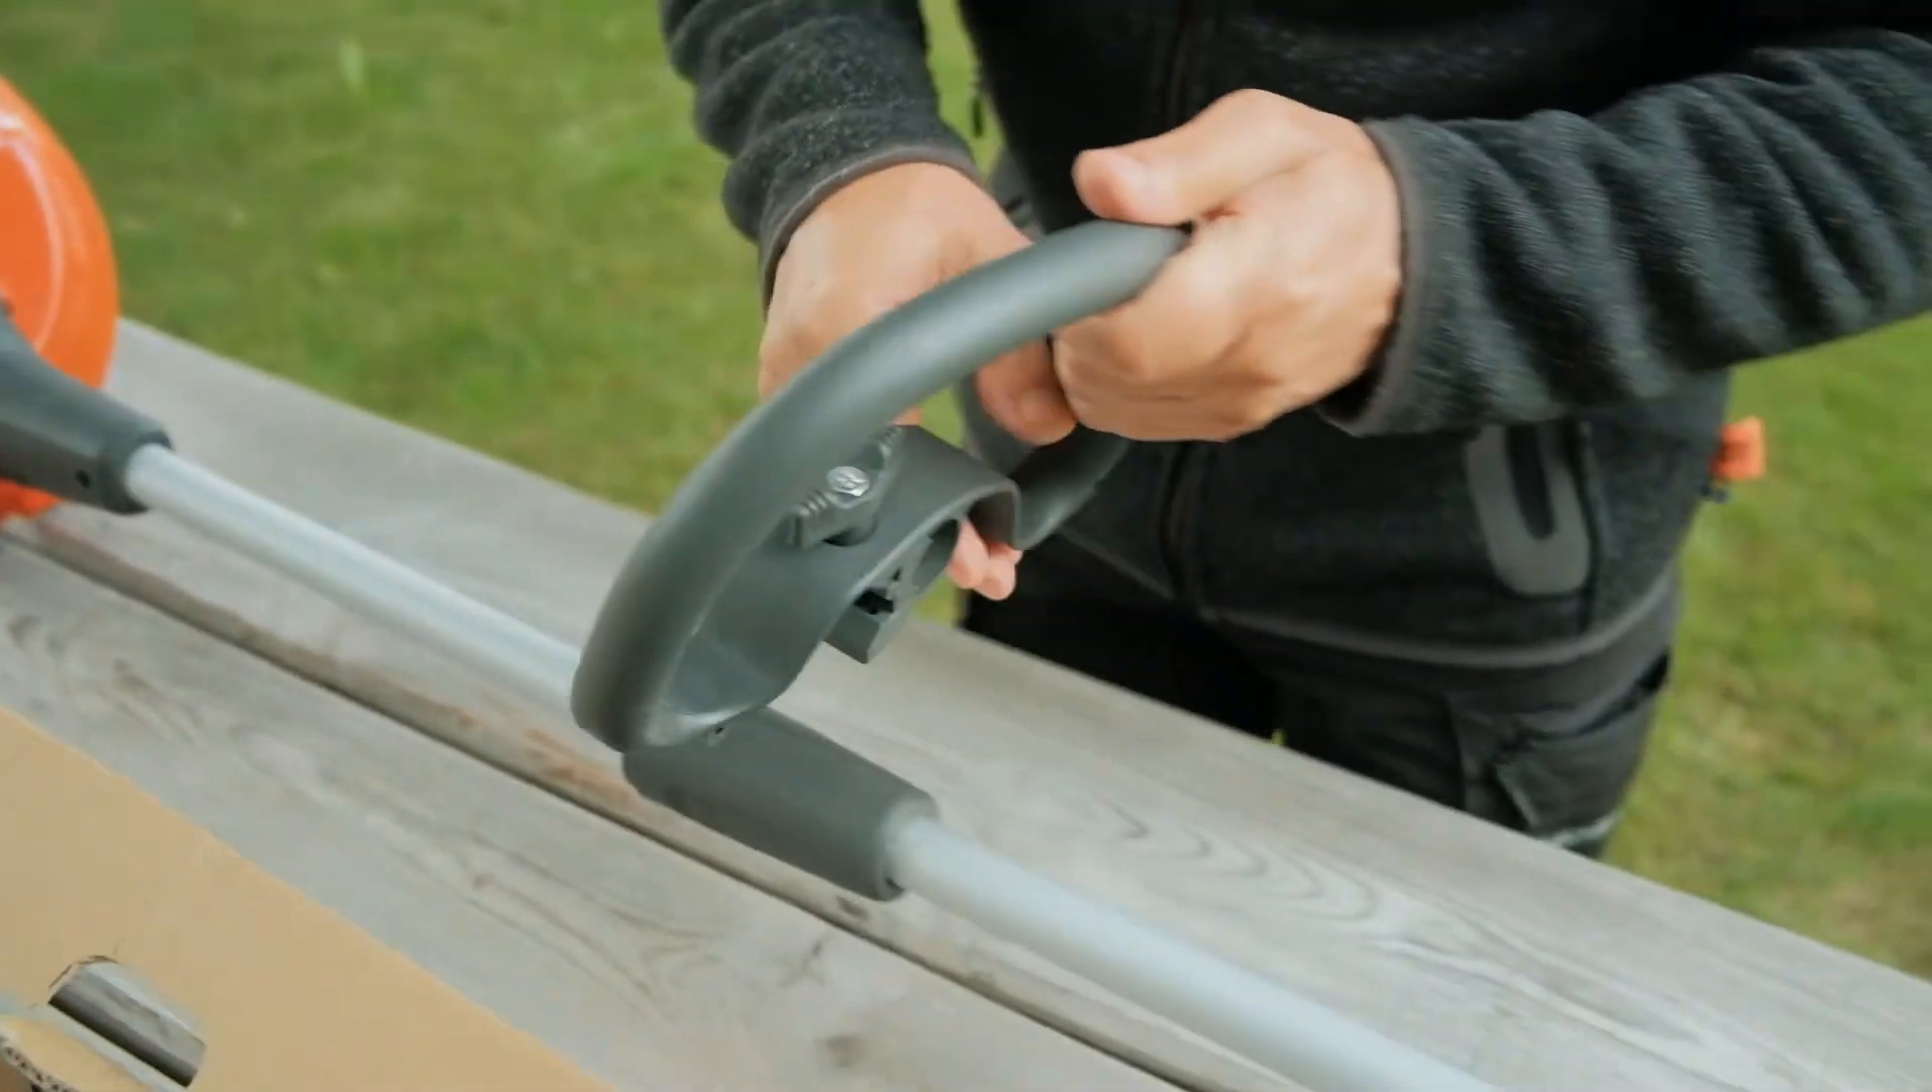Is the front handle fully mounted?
No.